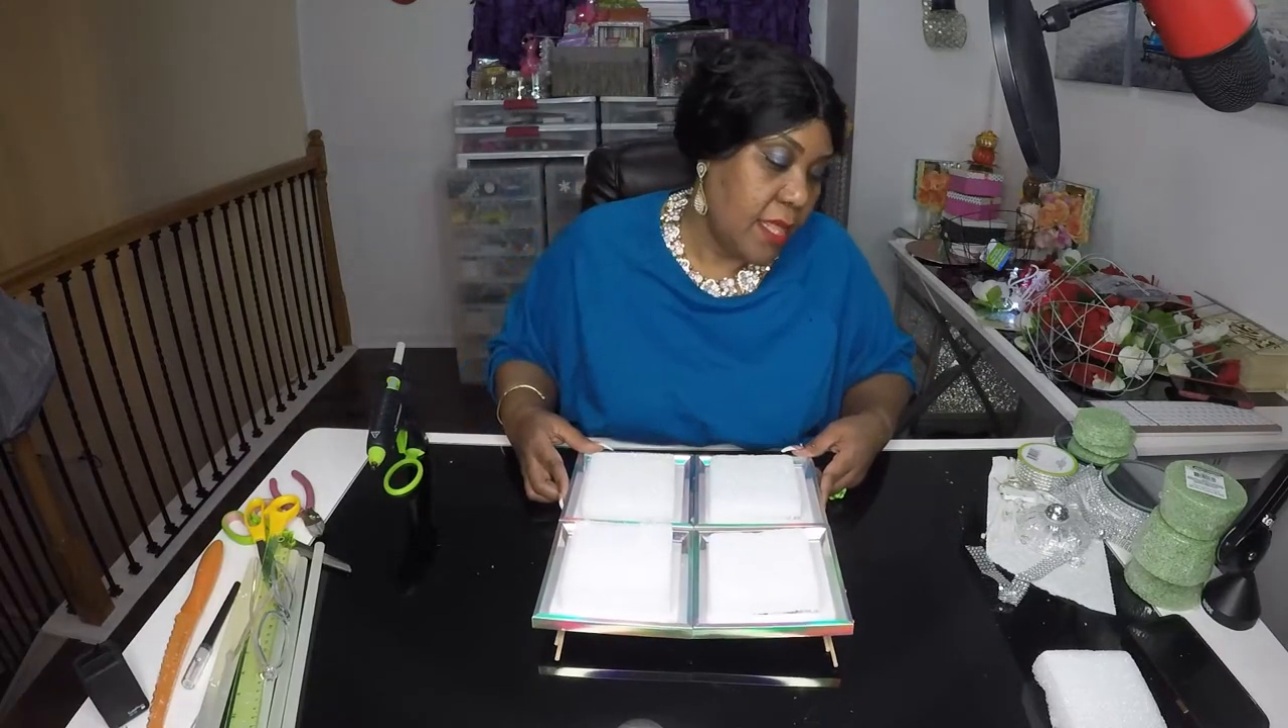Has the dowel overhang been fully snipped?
No.